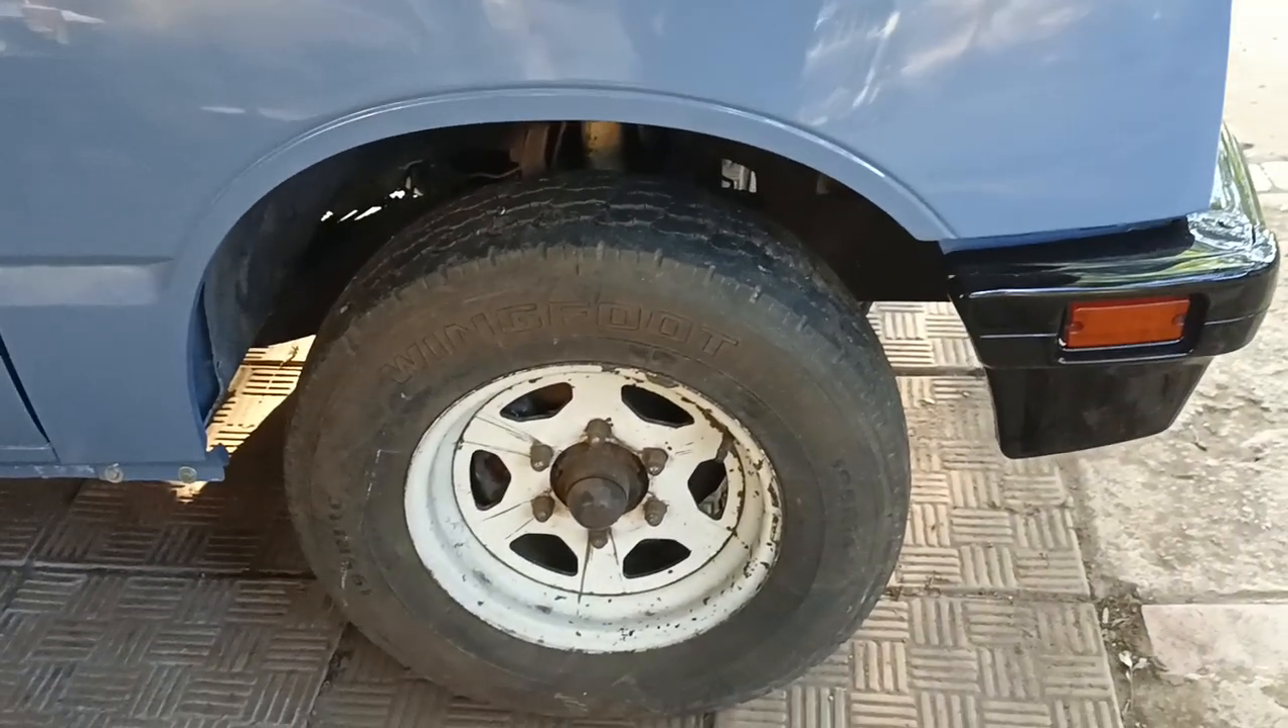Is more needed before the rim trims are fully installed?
Yes.